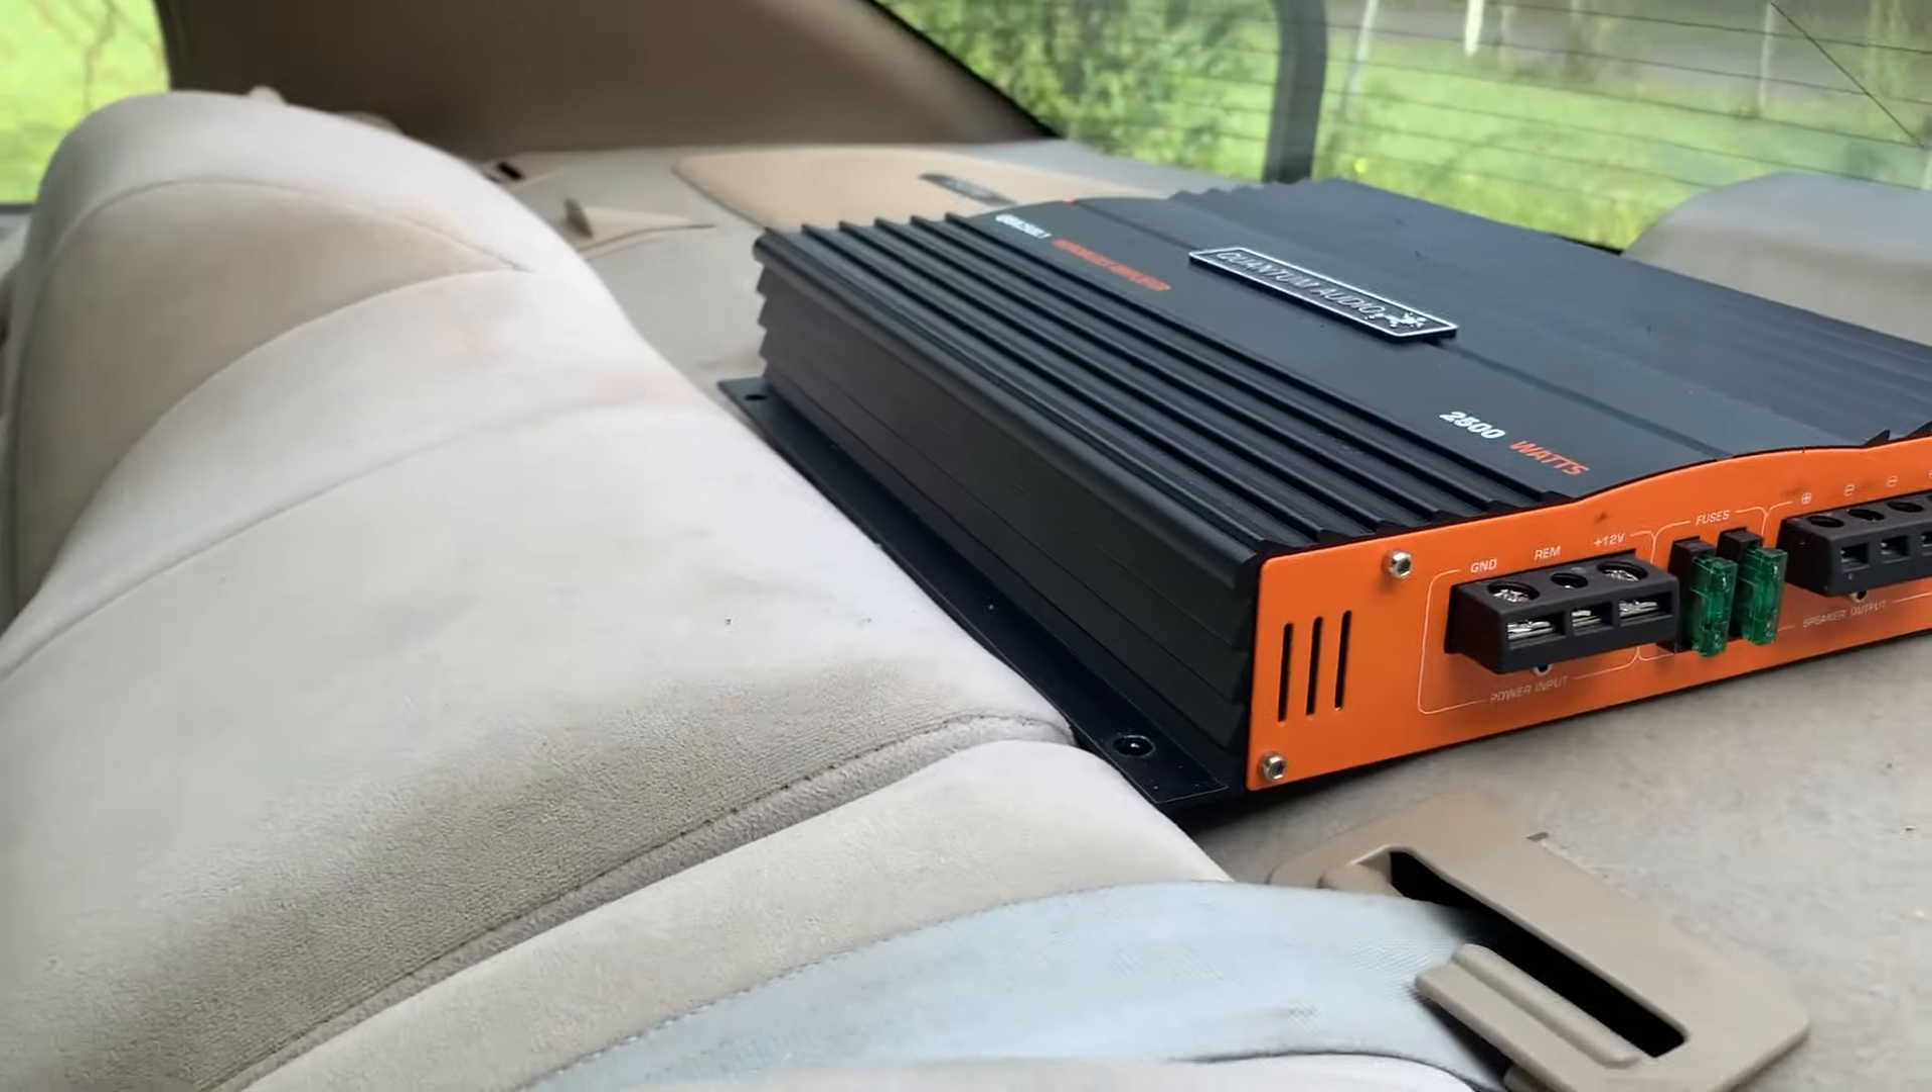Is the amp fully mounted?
No.